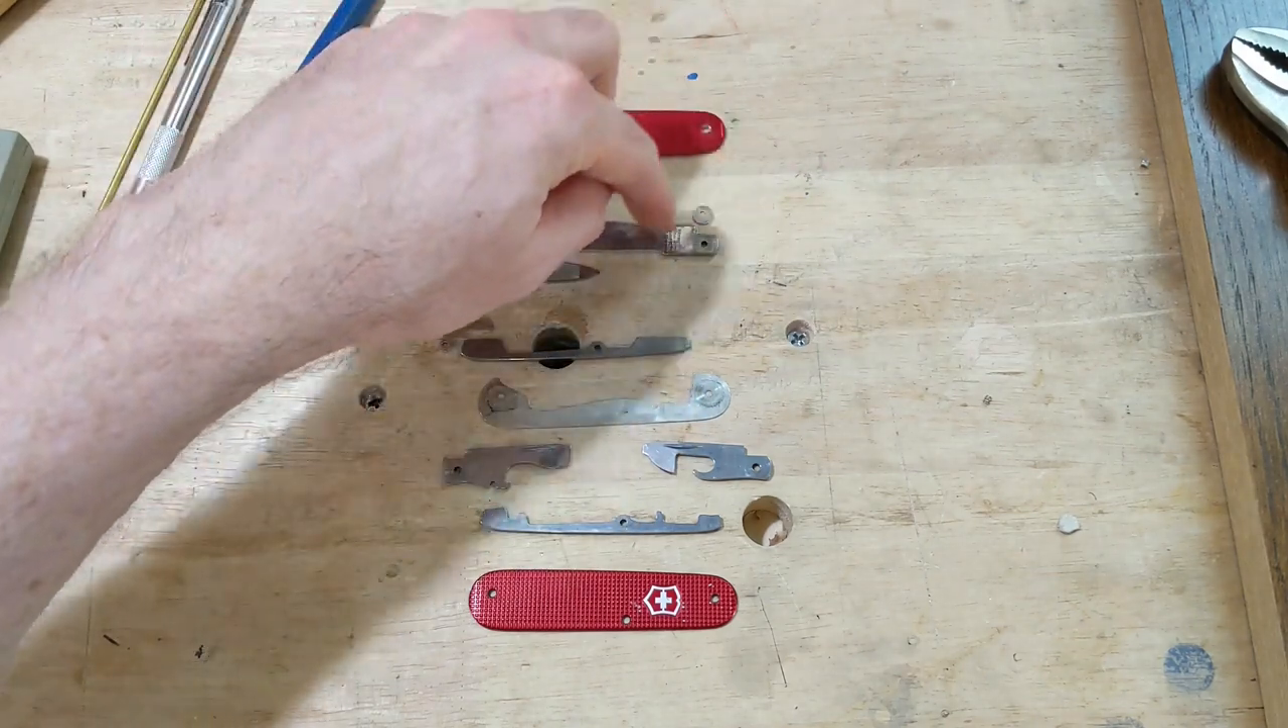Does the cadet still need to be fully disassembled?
No.